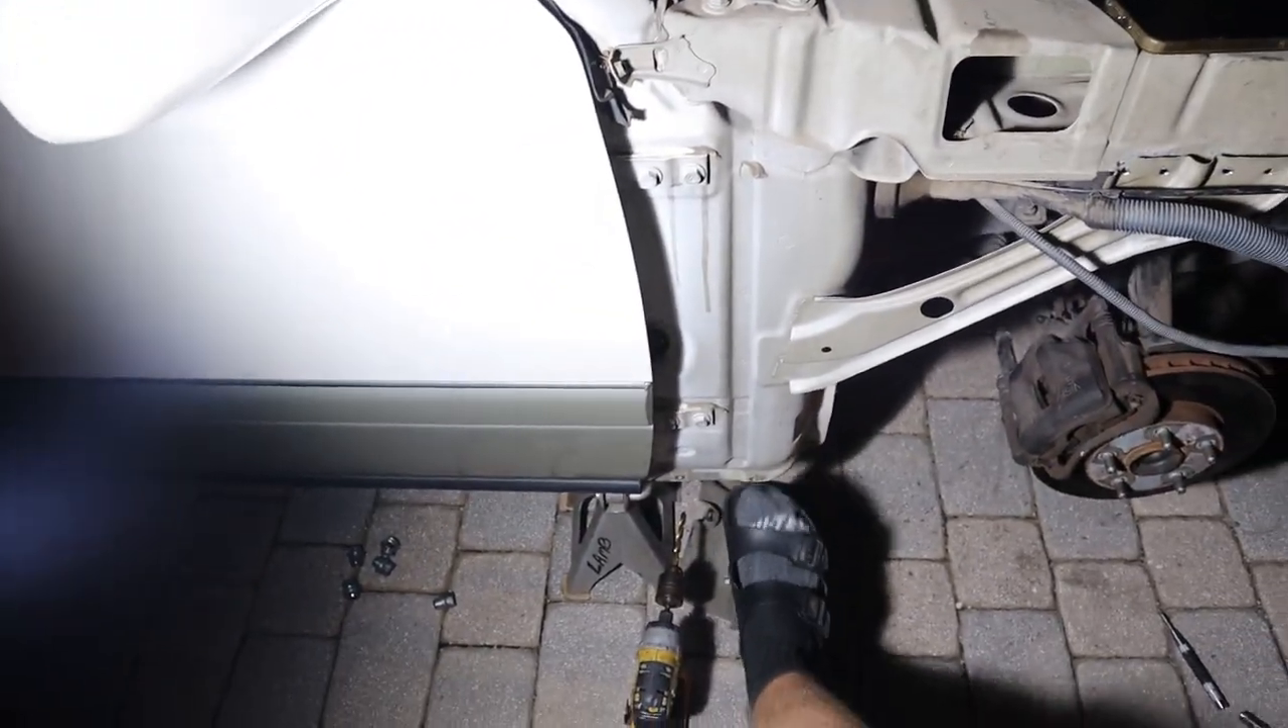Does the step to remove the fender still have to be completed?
No.